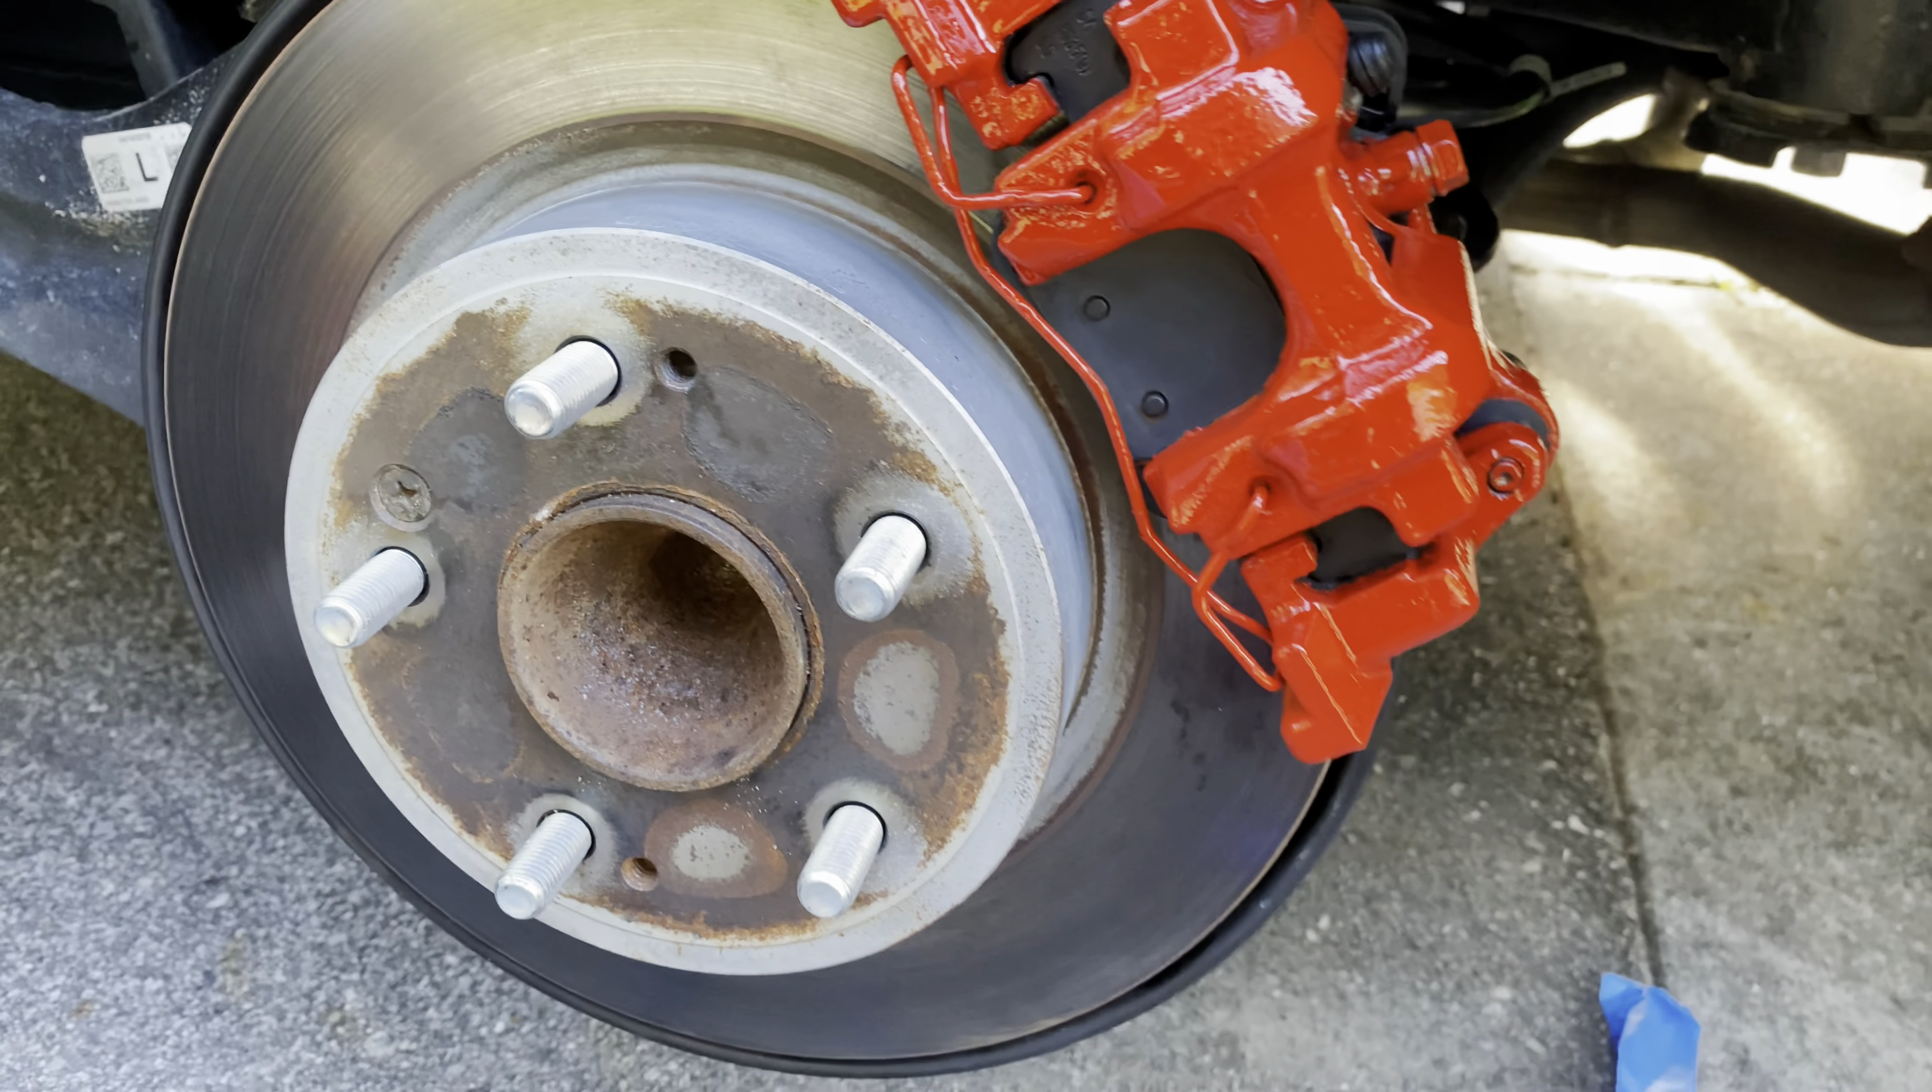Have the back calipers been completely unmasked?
Yes.